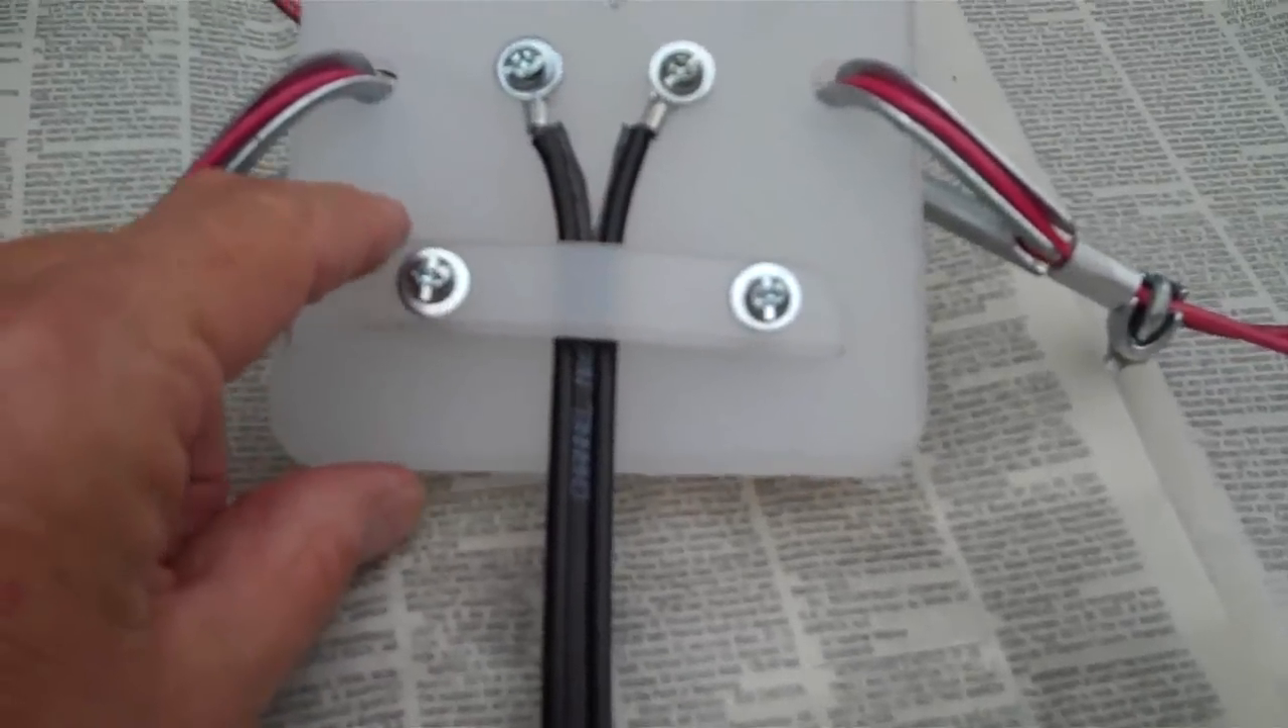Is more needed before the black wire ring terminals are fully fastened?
No.